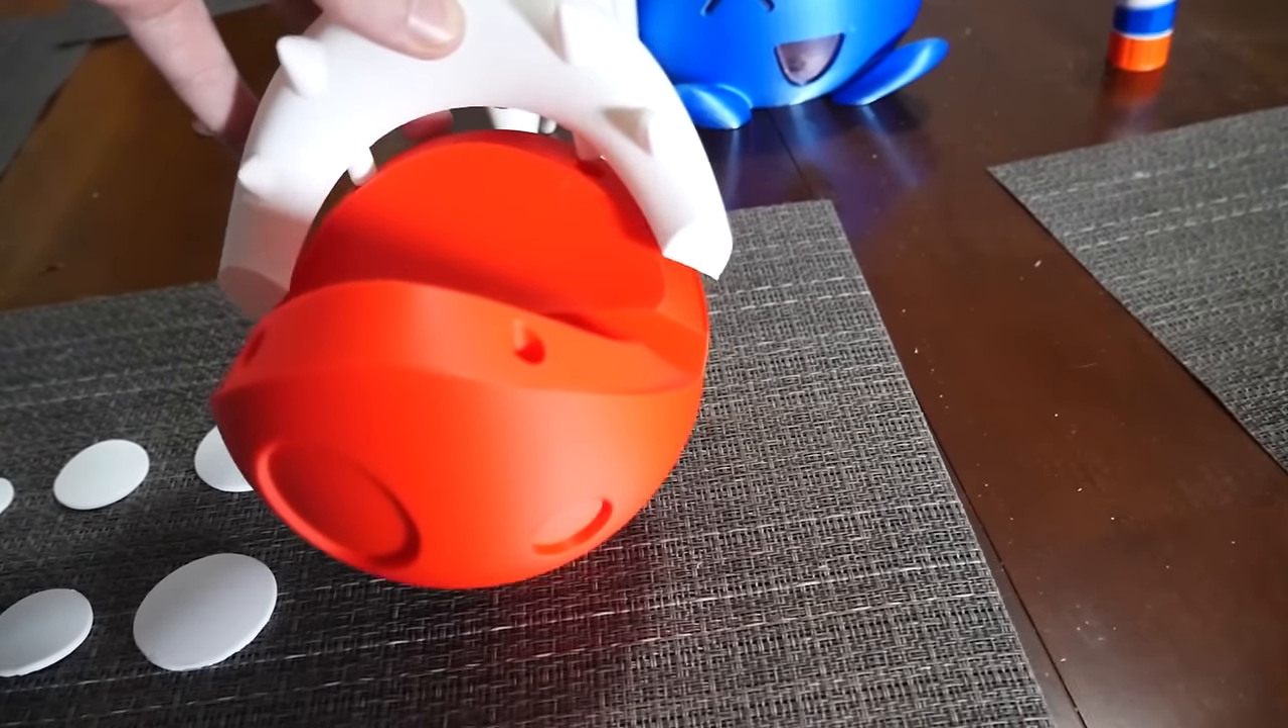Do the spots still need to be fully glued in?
Yes.